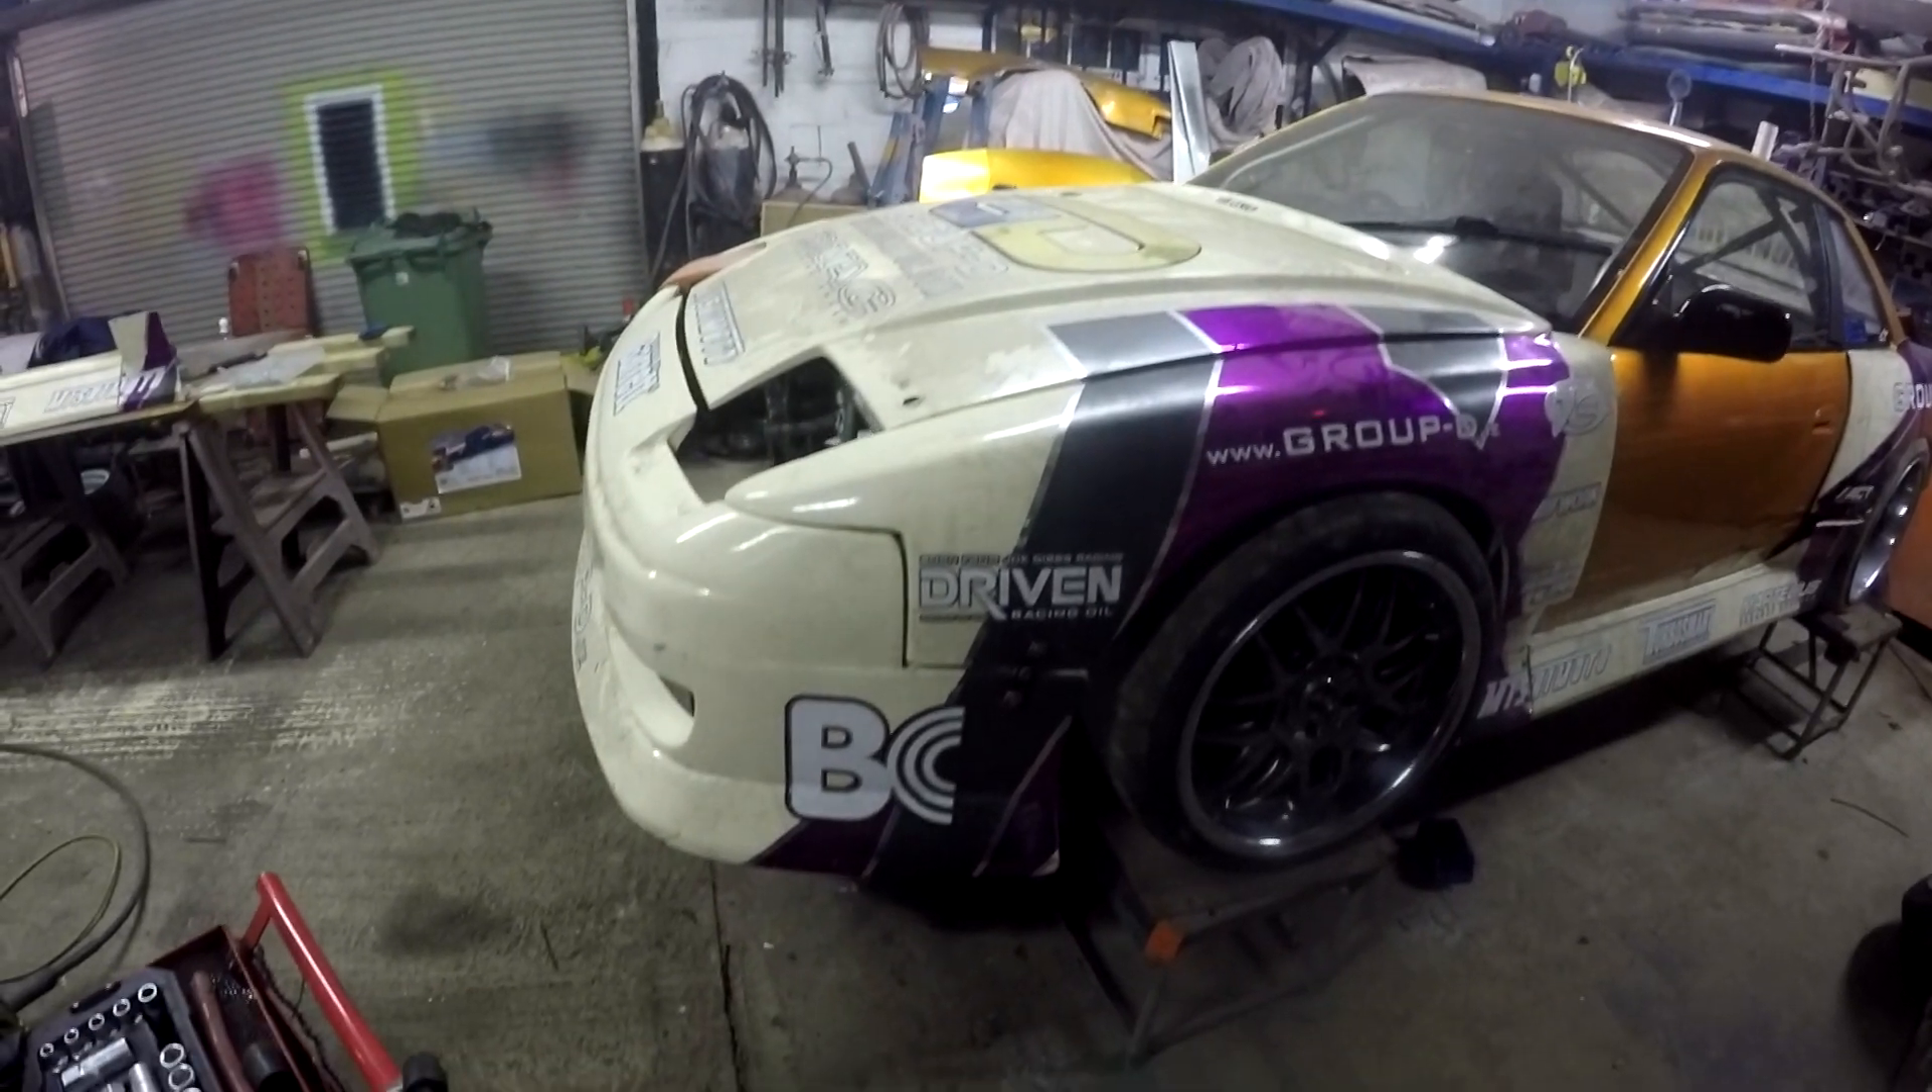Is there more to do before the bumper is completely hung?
No.